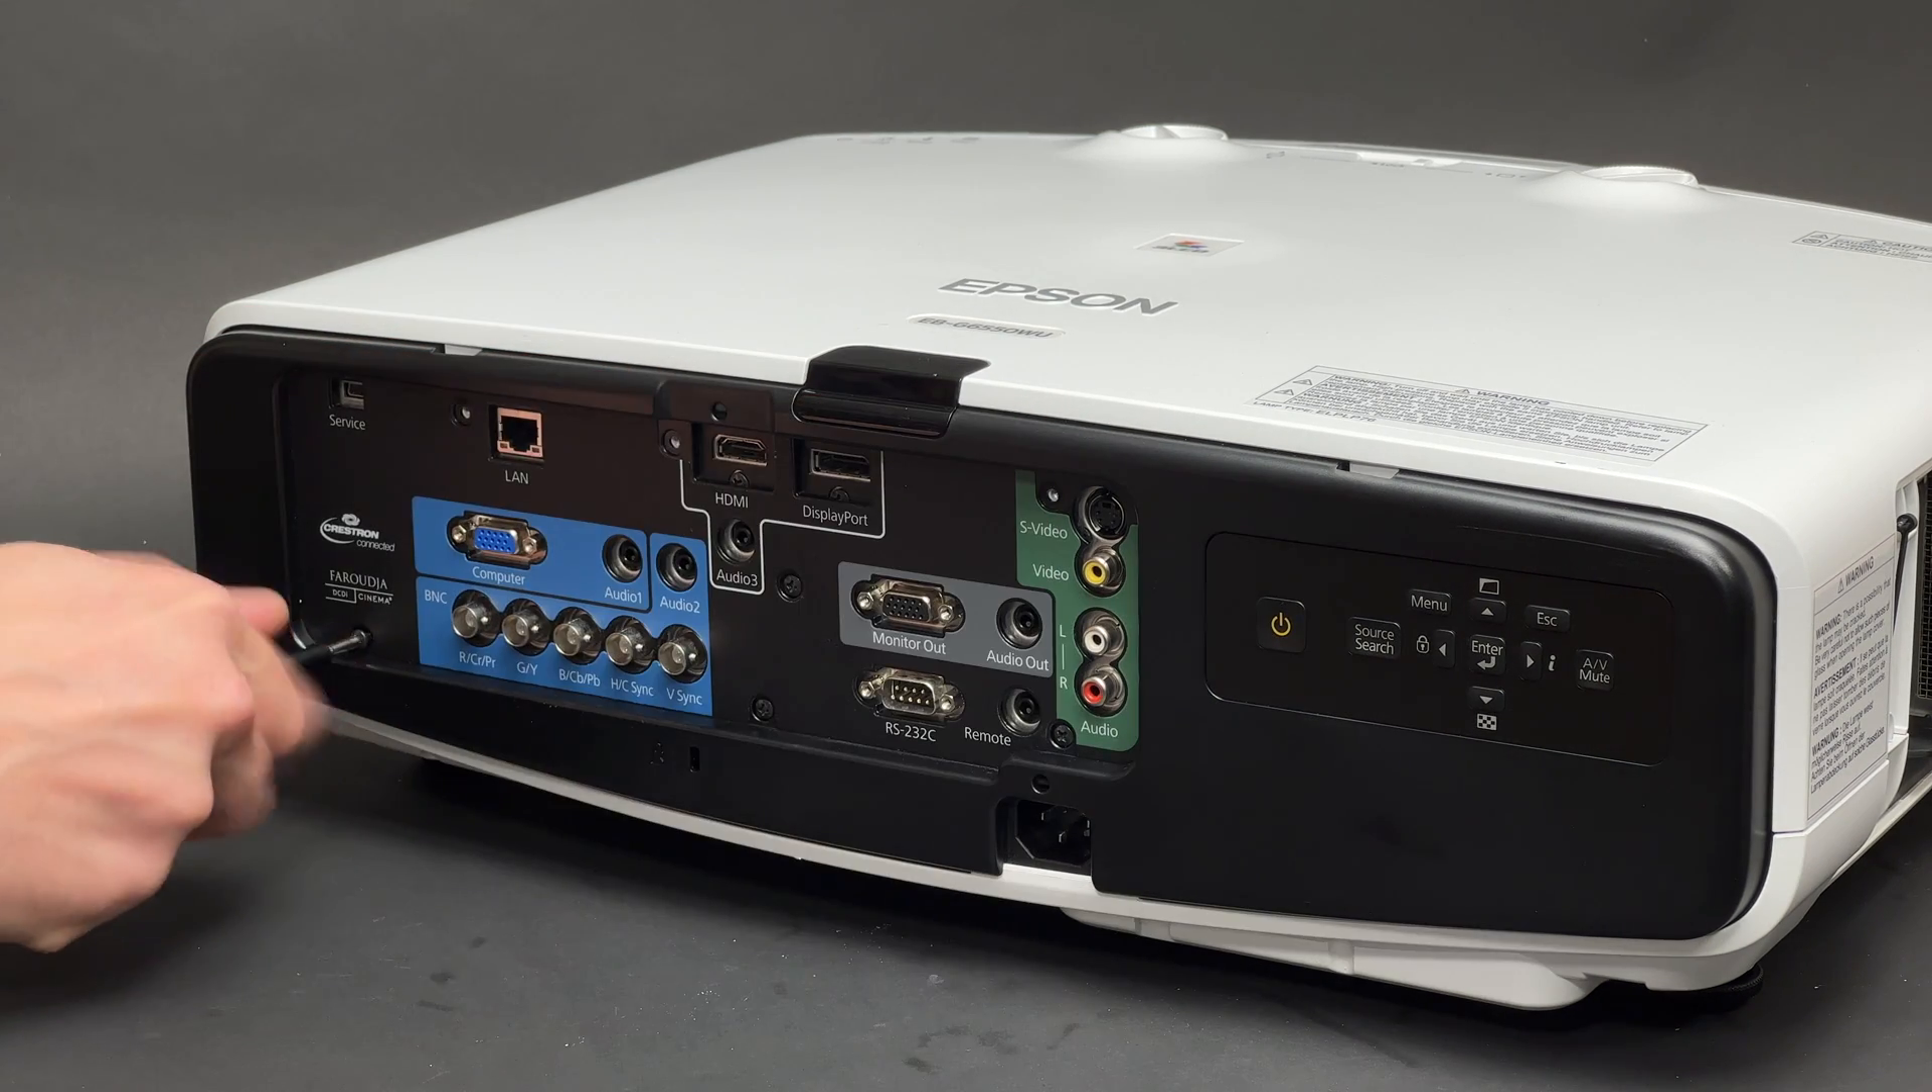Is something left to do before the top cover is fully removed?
Yes.